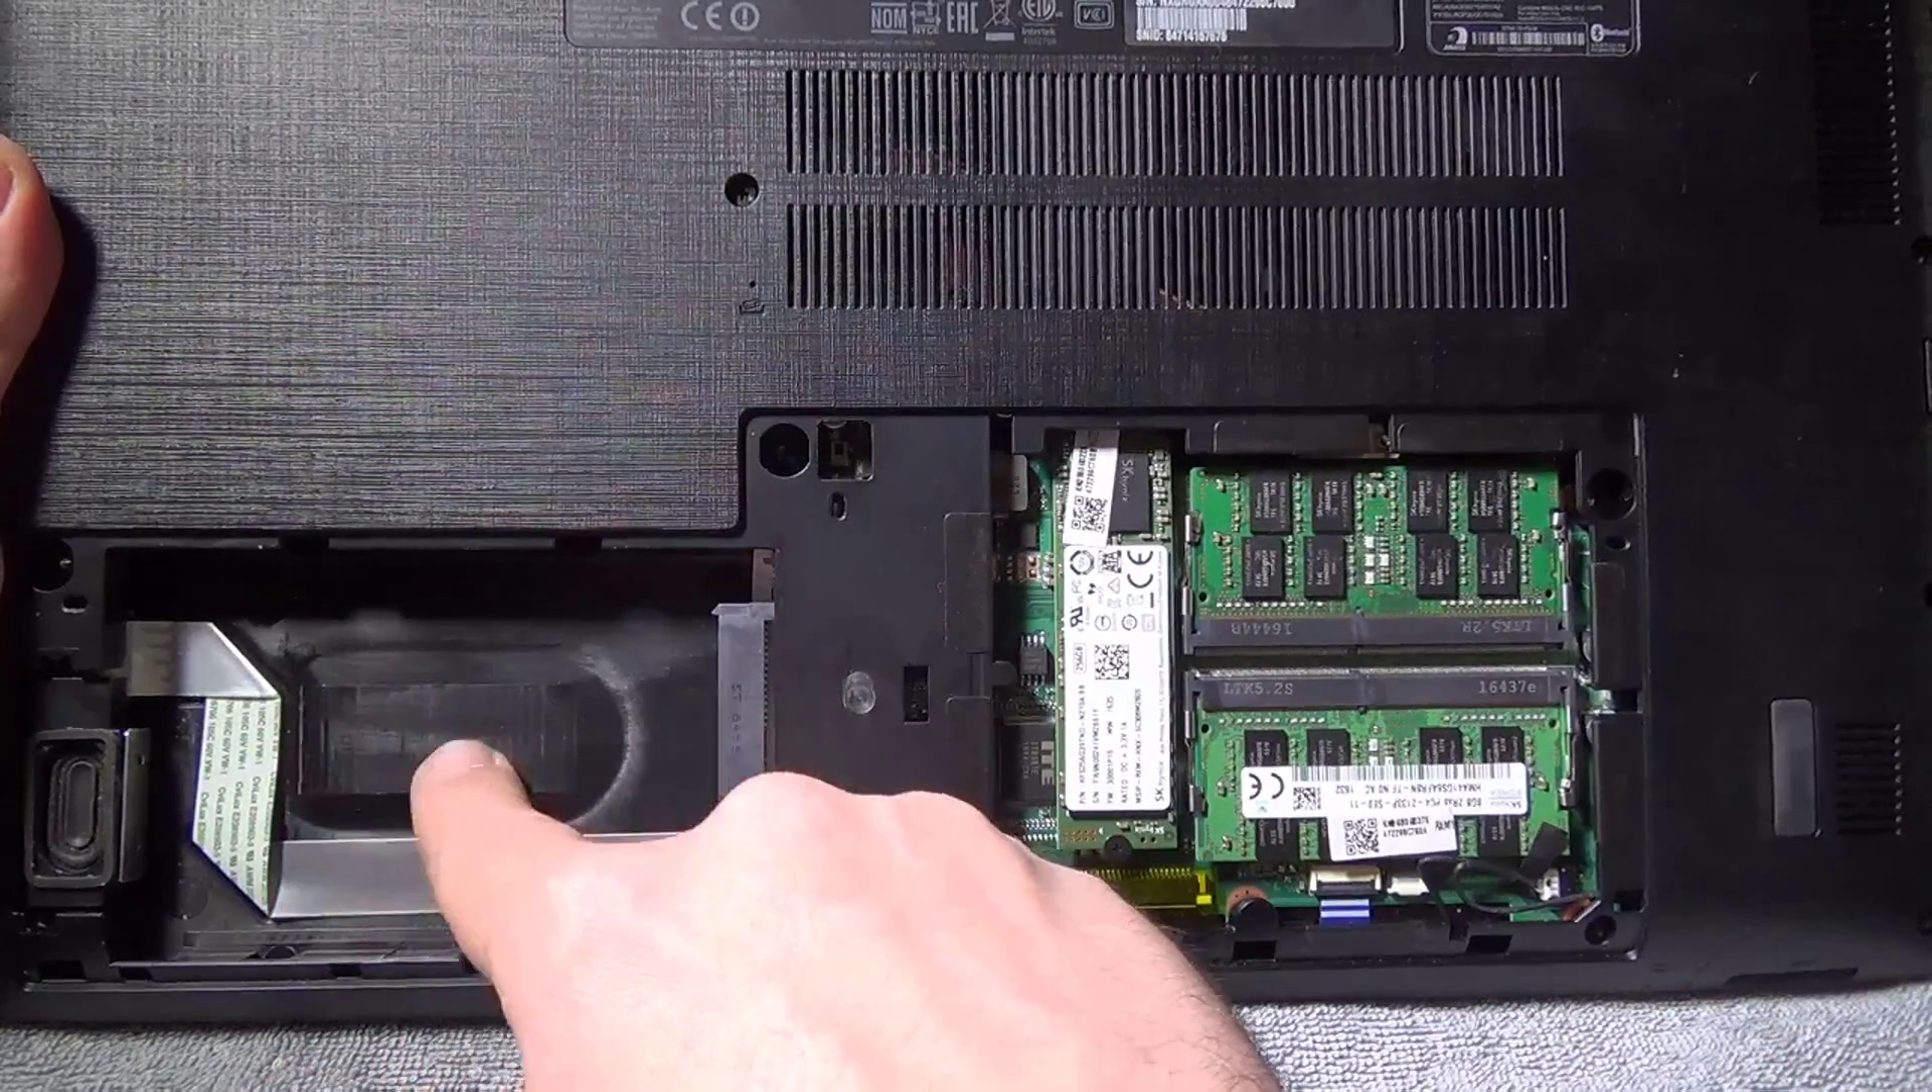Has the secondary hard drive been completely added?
No.